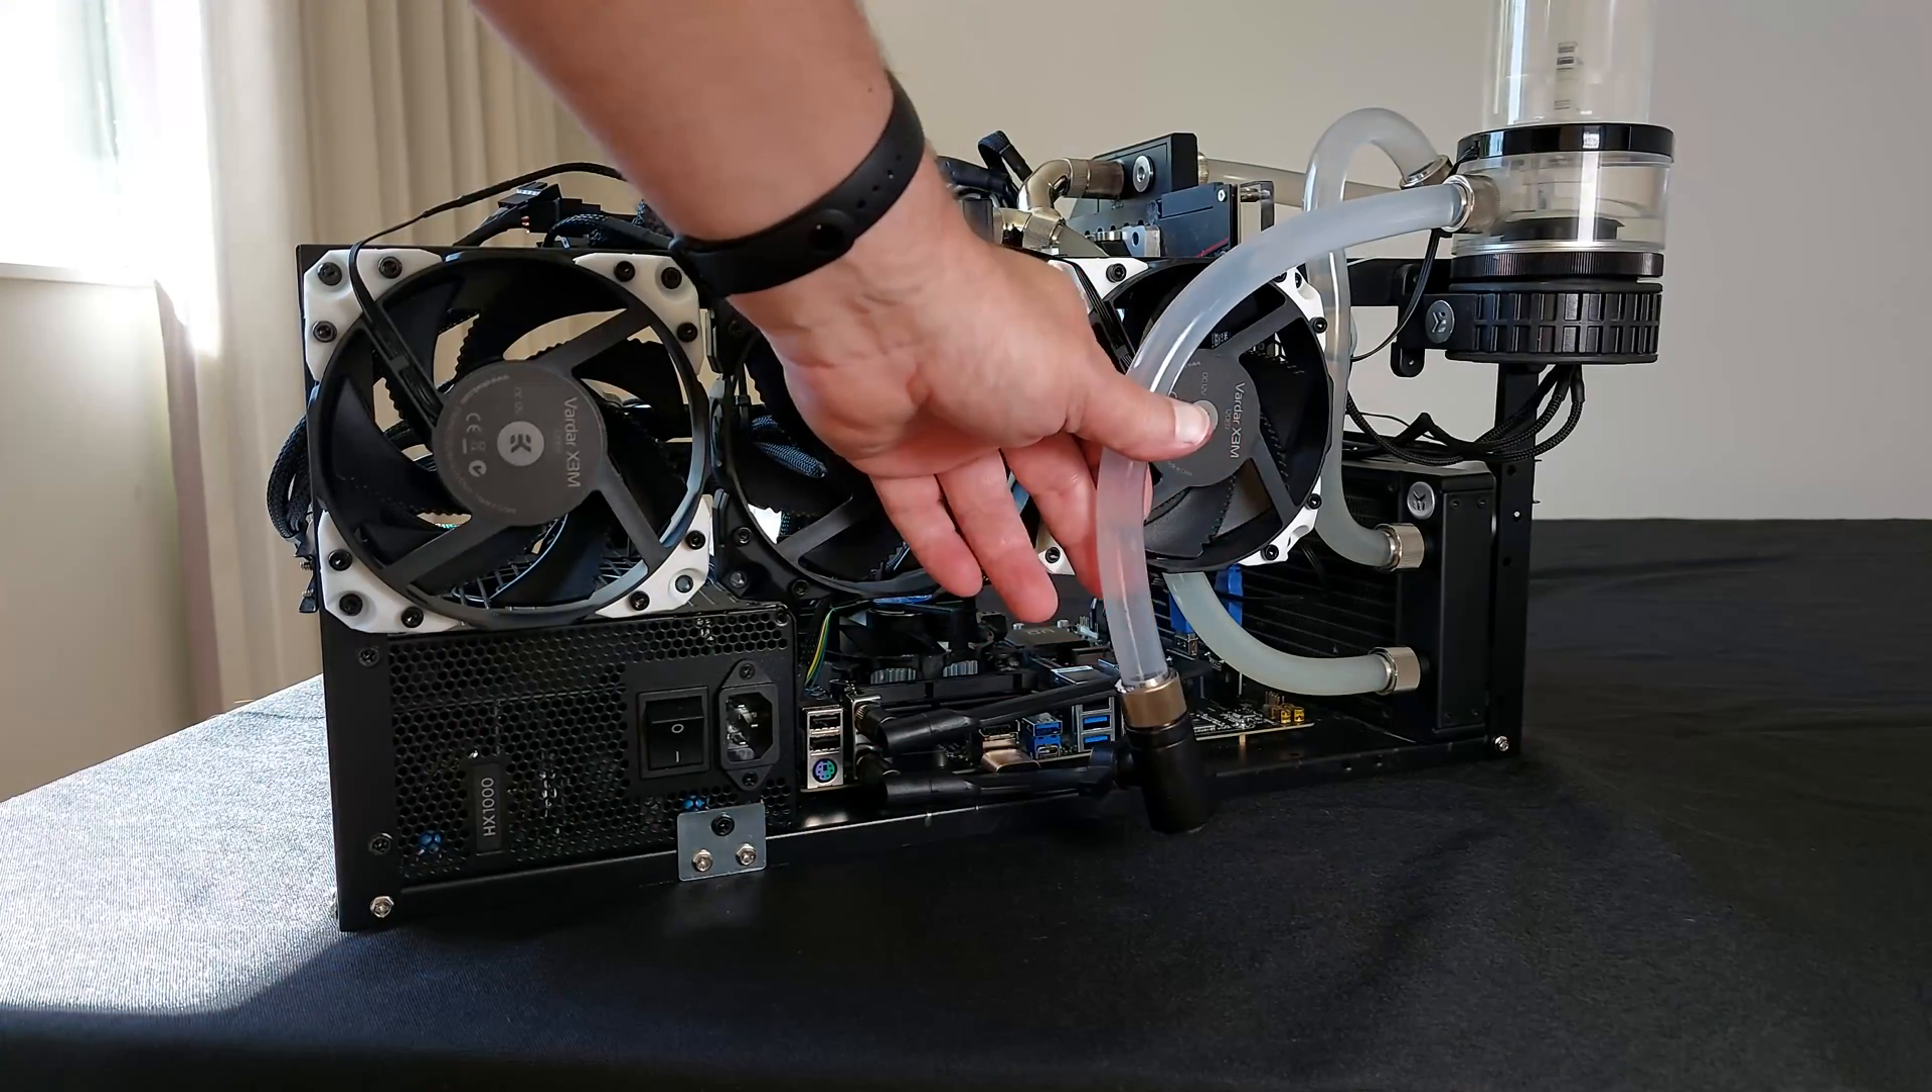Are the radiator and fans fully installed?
Yes.